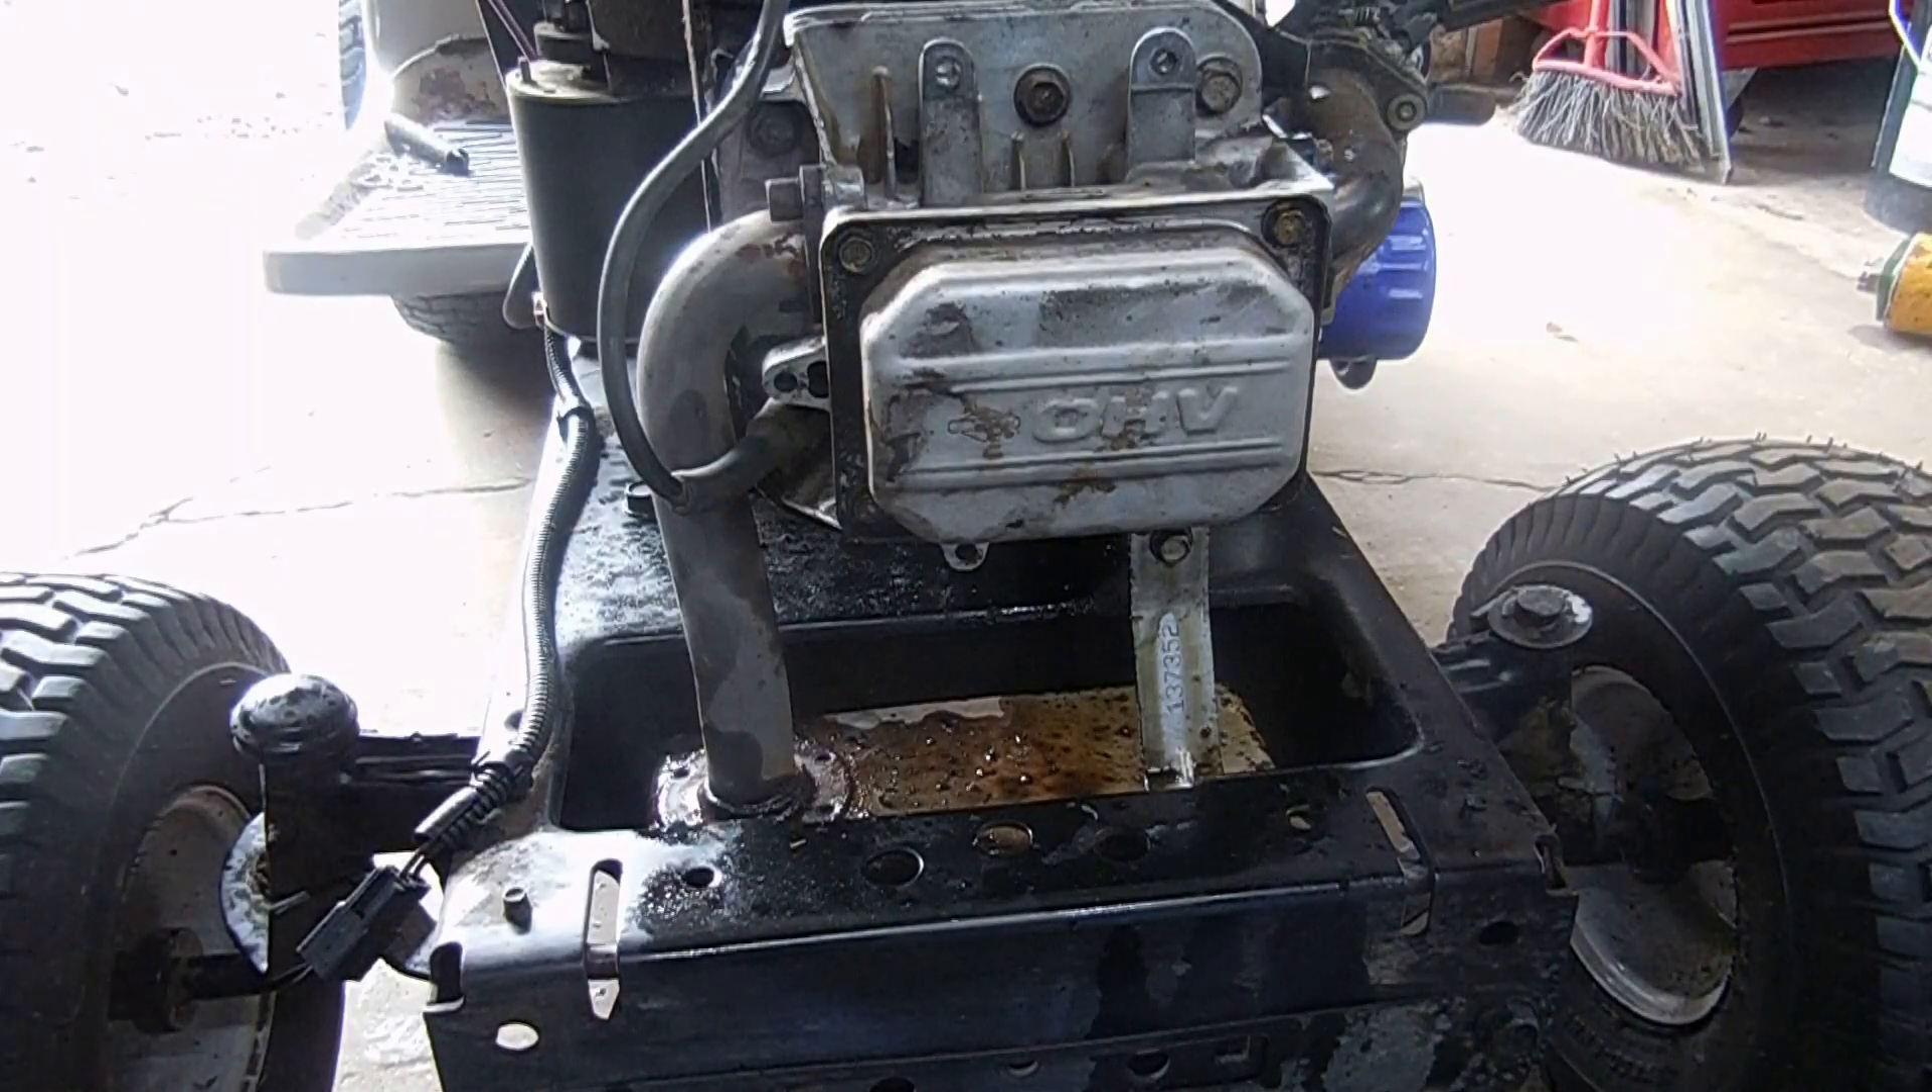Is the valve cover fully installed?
Yes.